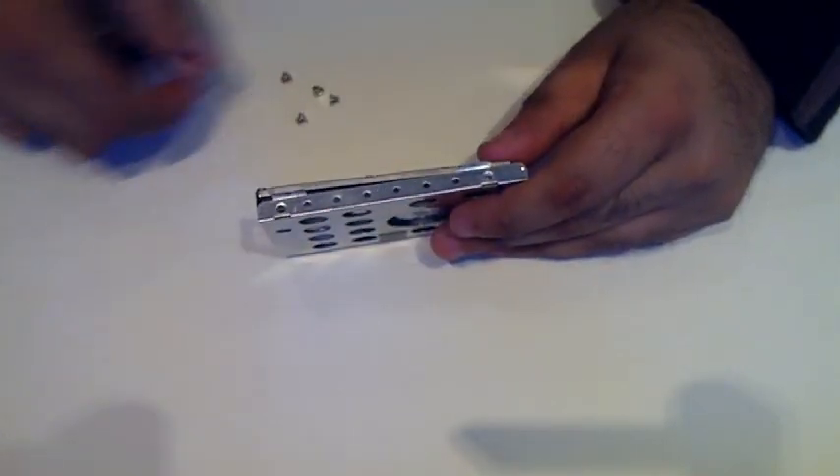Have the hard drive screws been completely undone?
Yes.